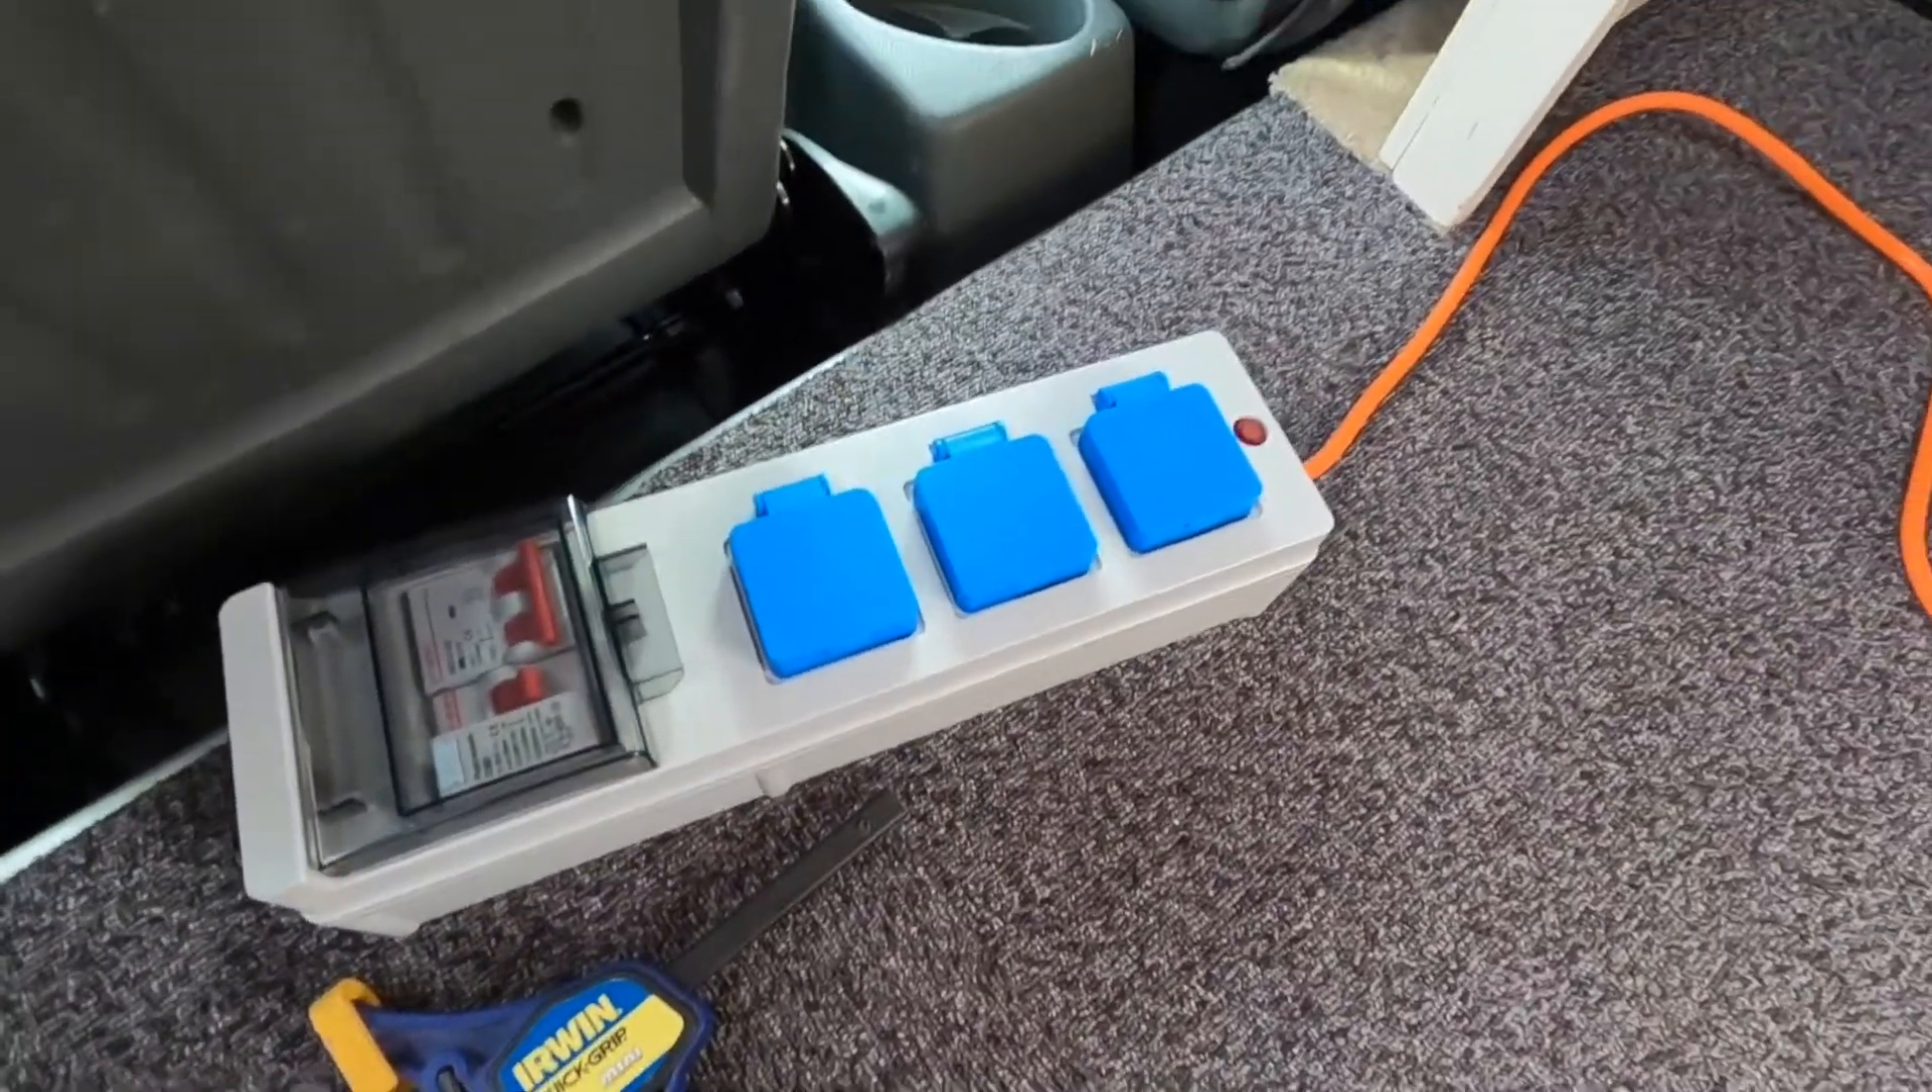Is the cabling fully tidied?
No.